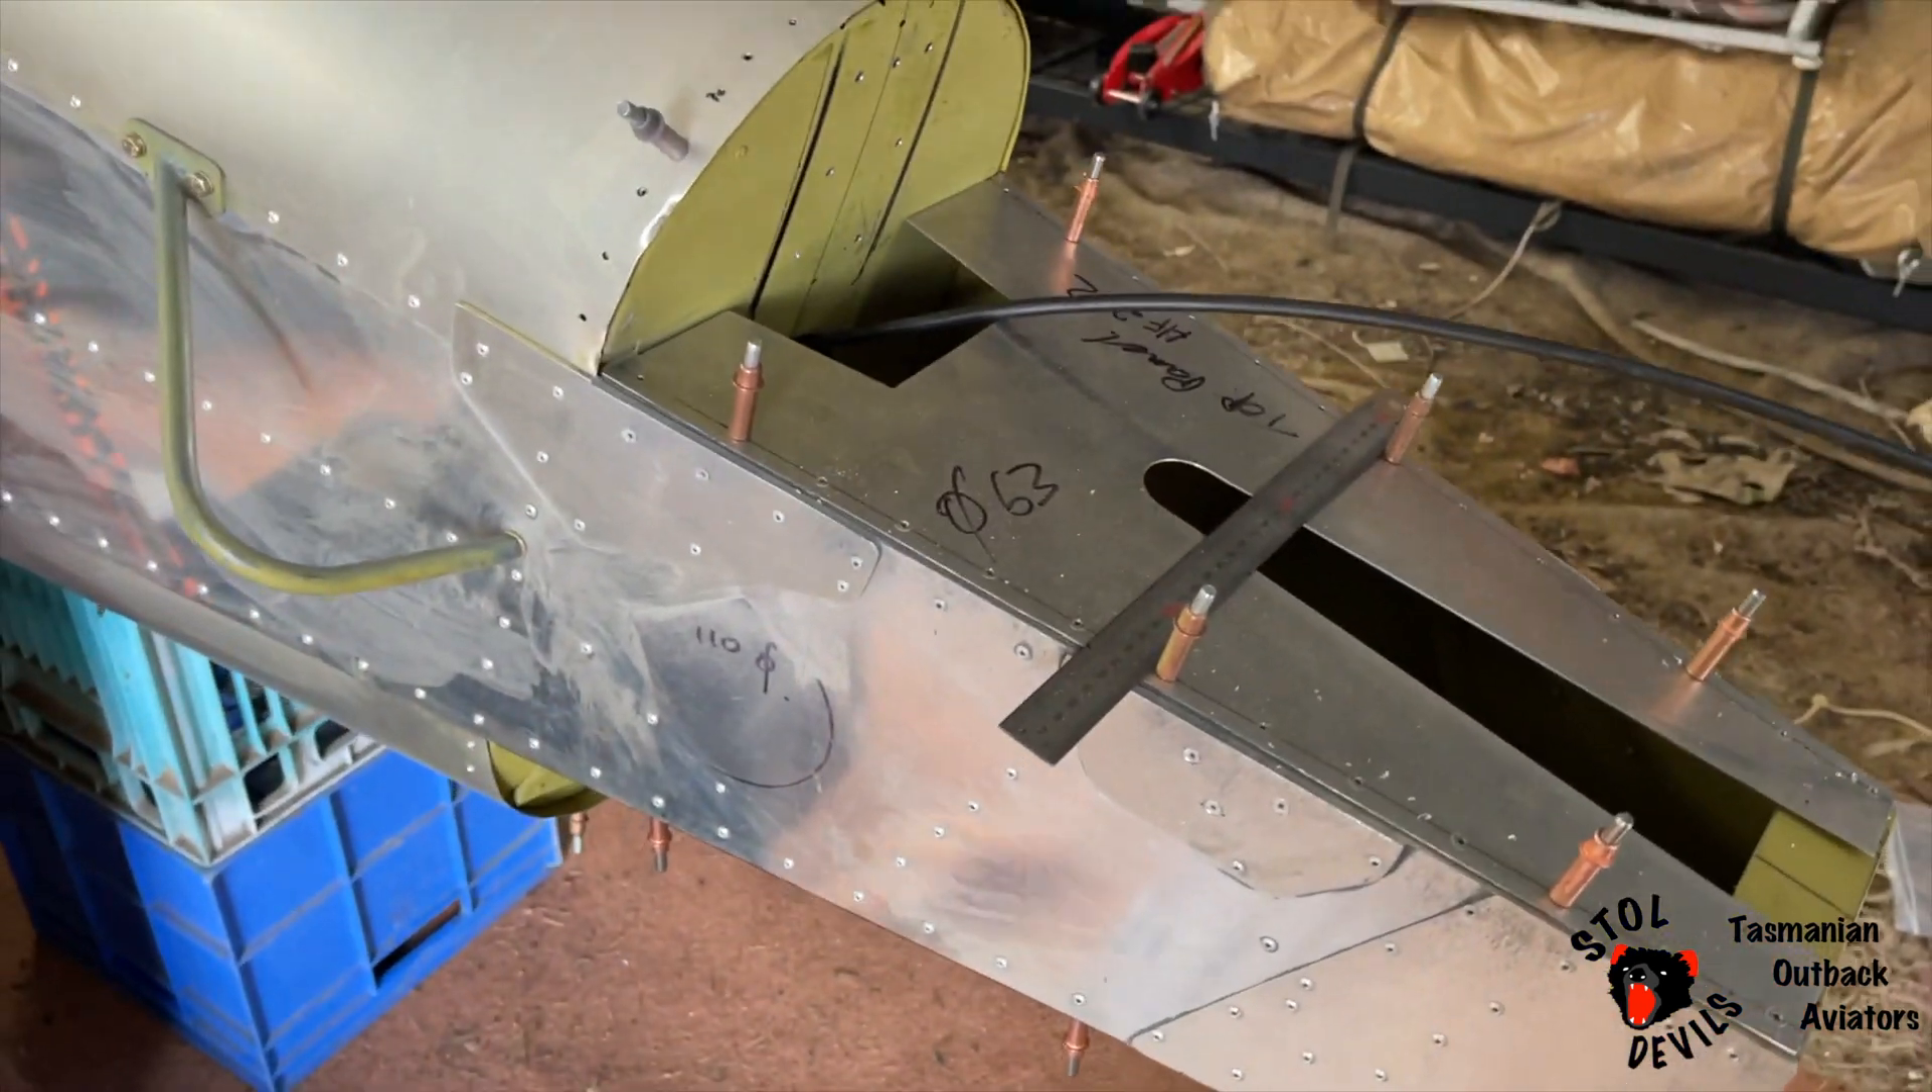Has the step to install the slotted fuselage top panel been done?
No.